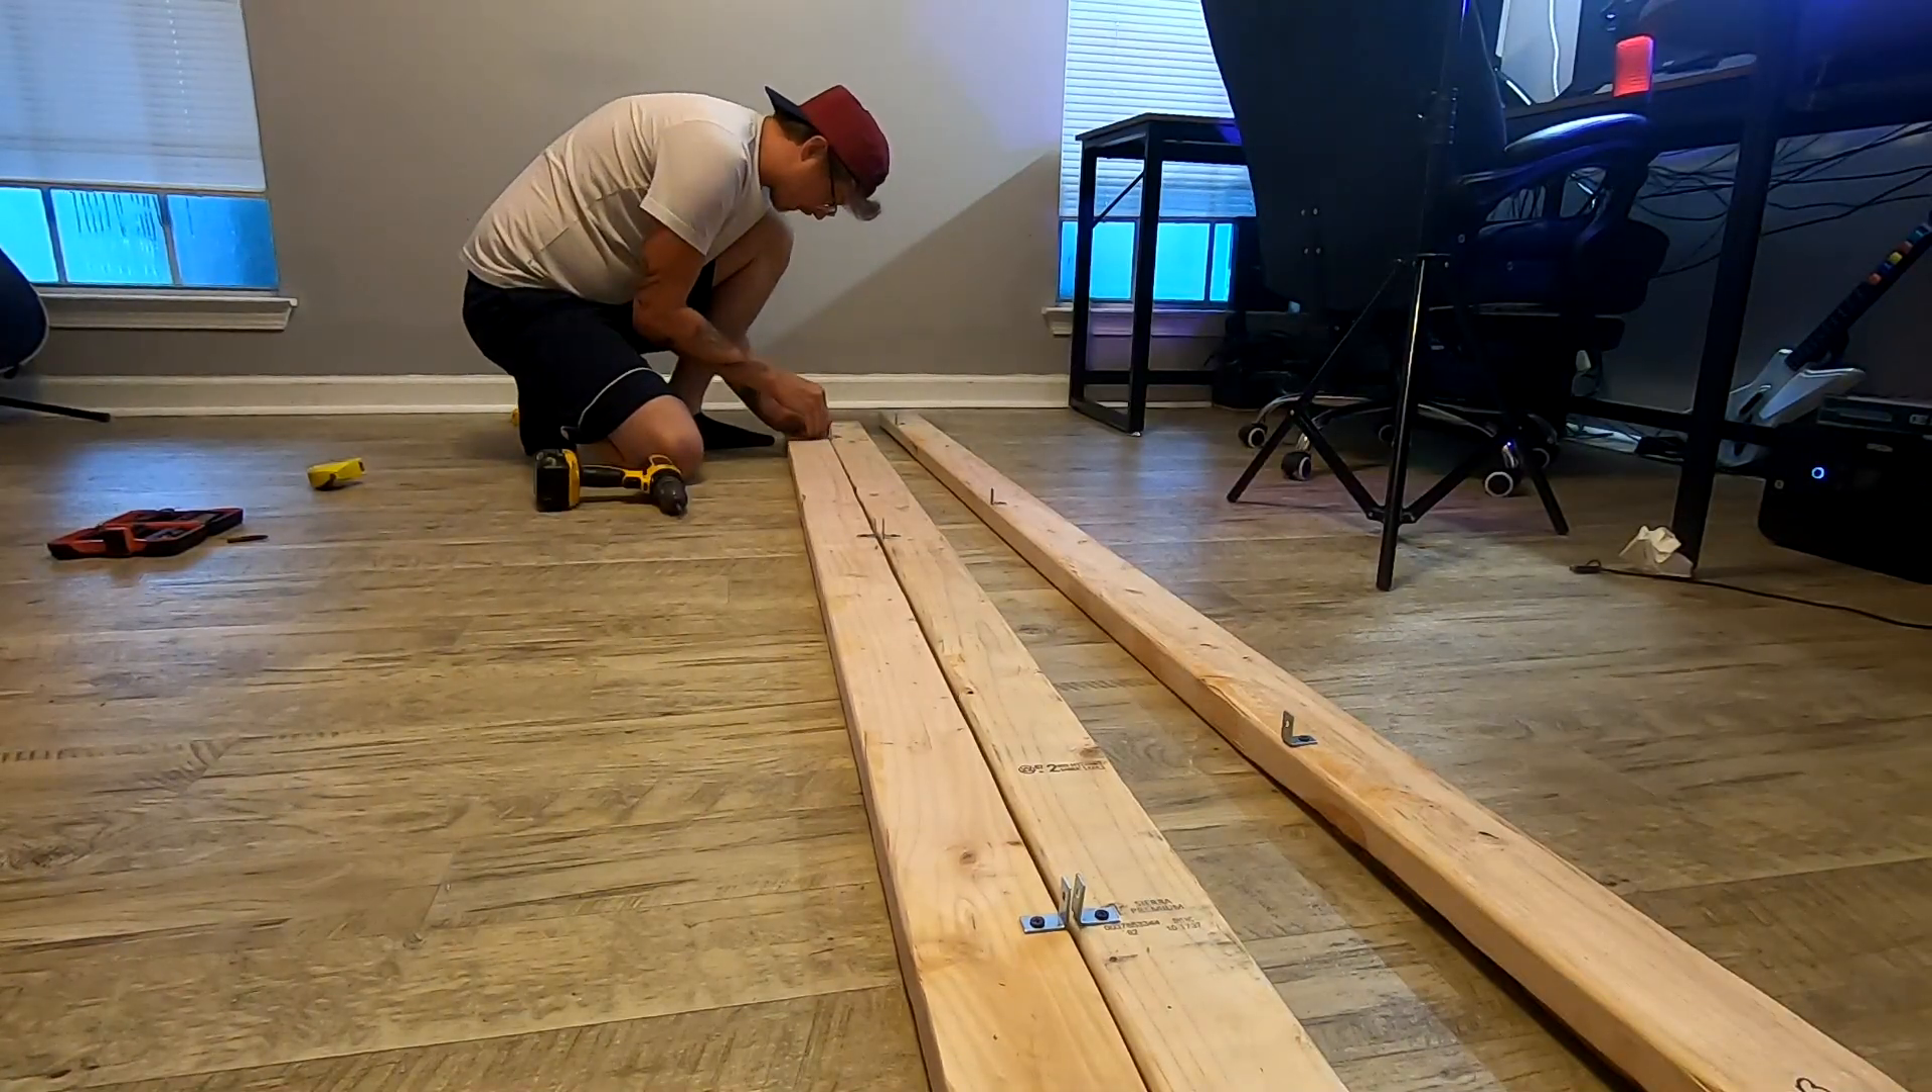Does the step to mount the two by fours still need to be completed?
Yes.